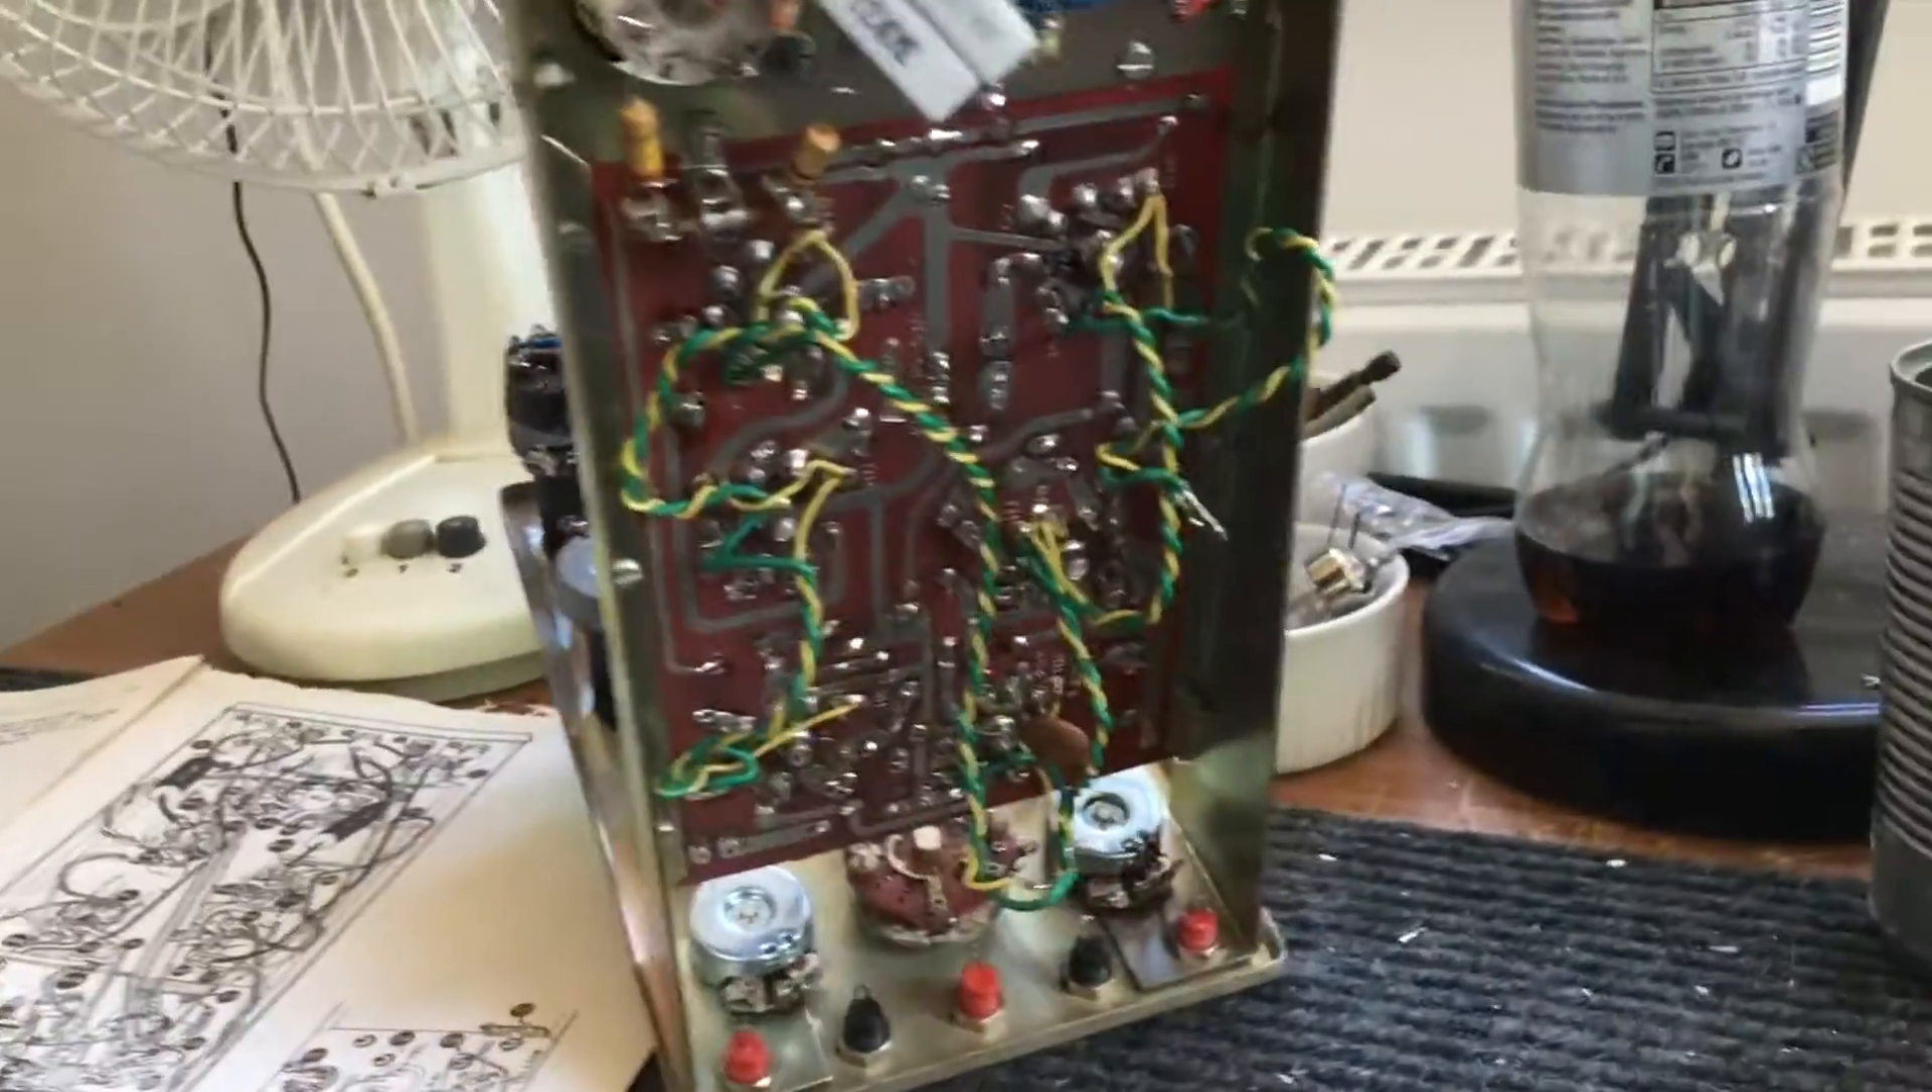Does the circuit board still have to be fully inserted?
No.